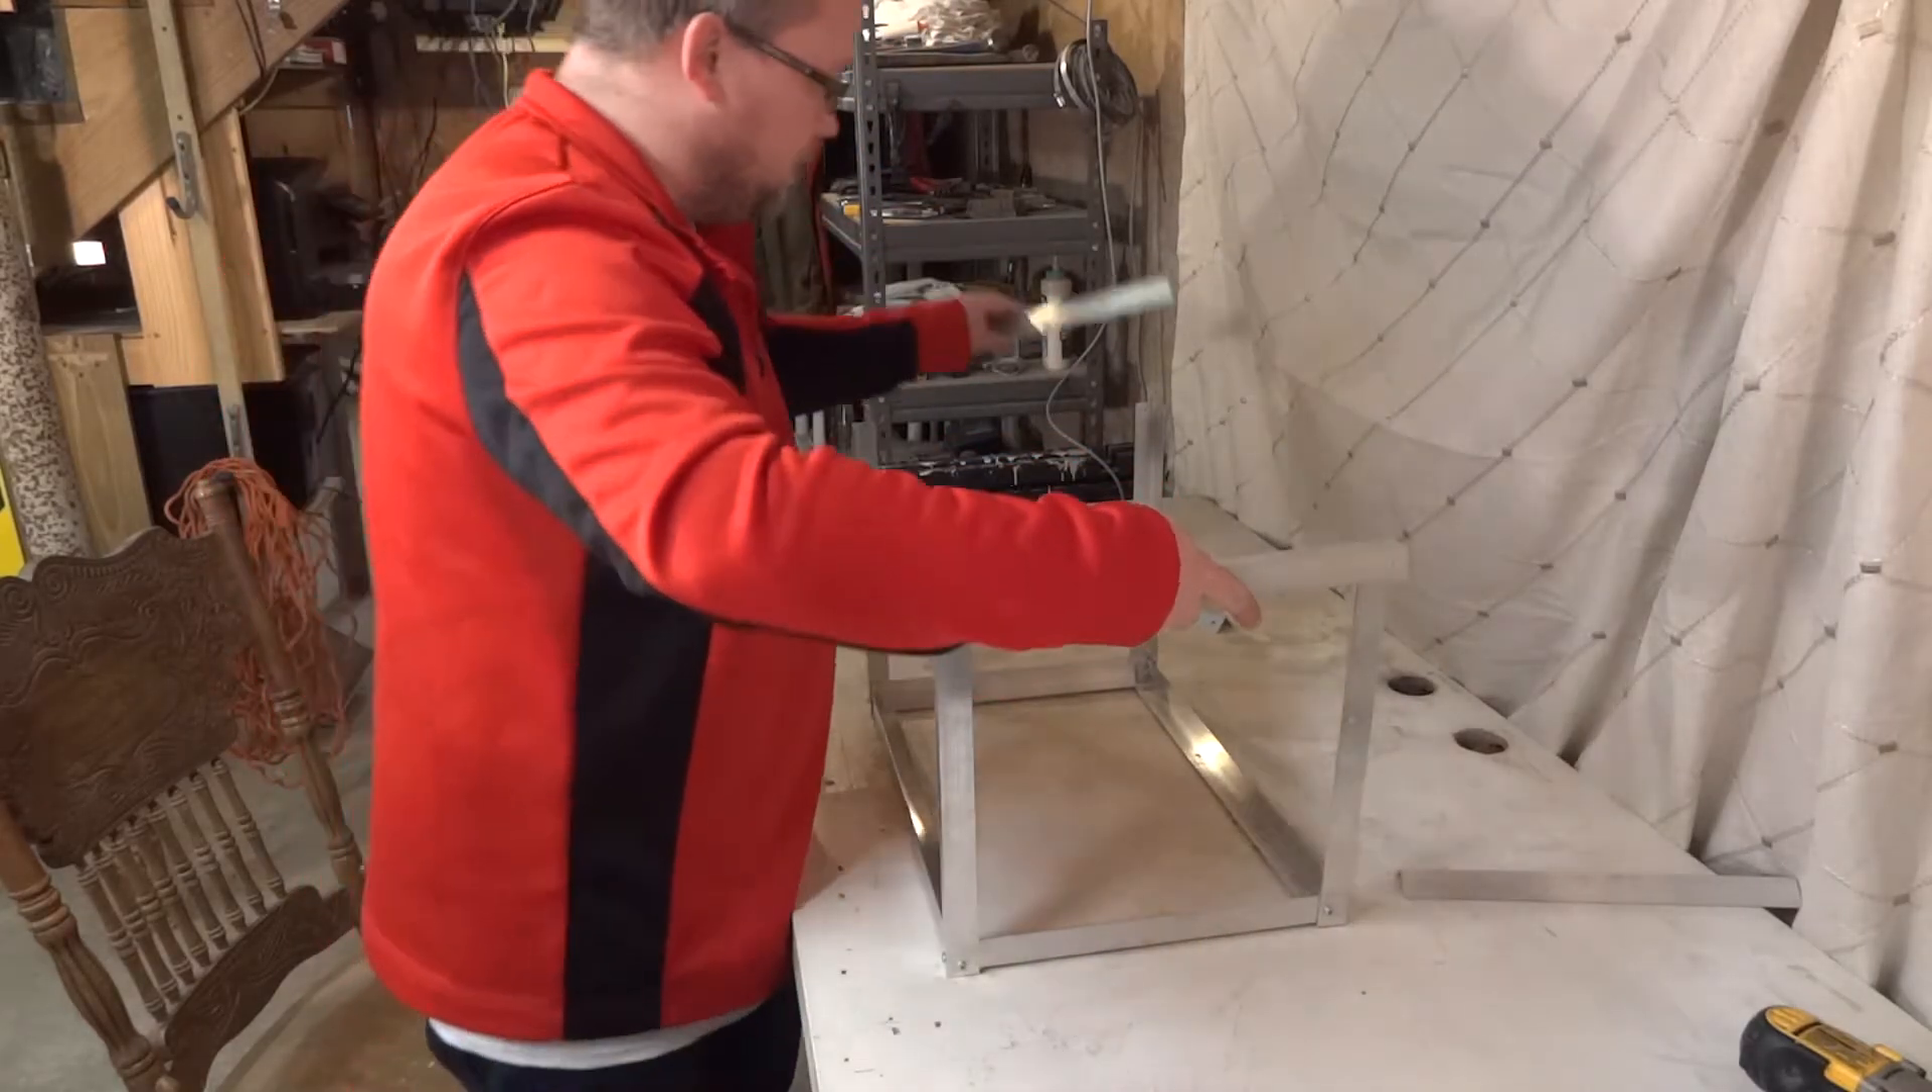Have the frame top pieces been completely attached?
No.